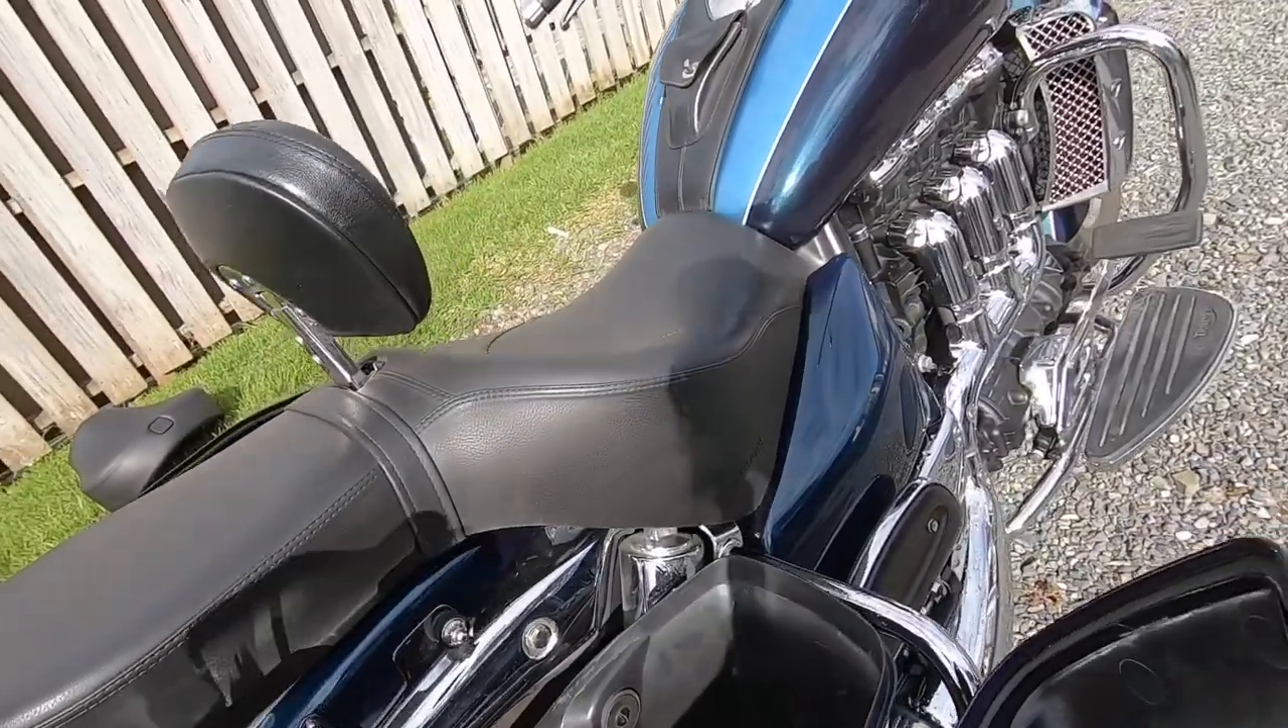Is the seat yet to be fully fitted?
No.